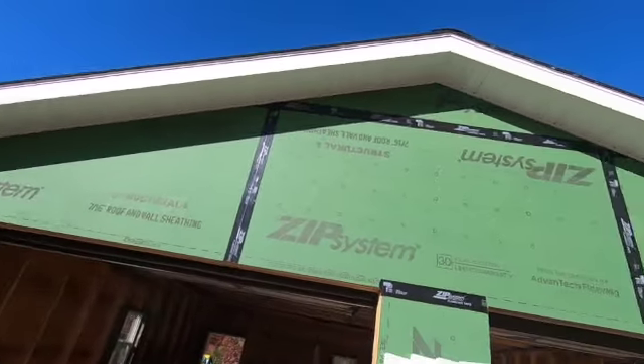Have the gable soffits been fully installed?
Yes.